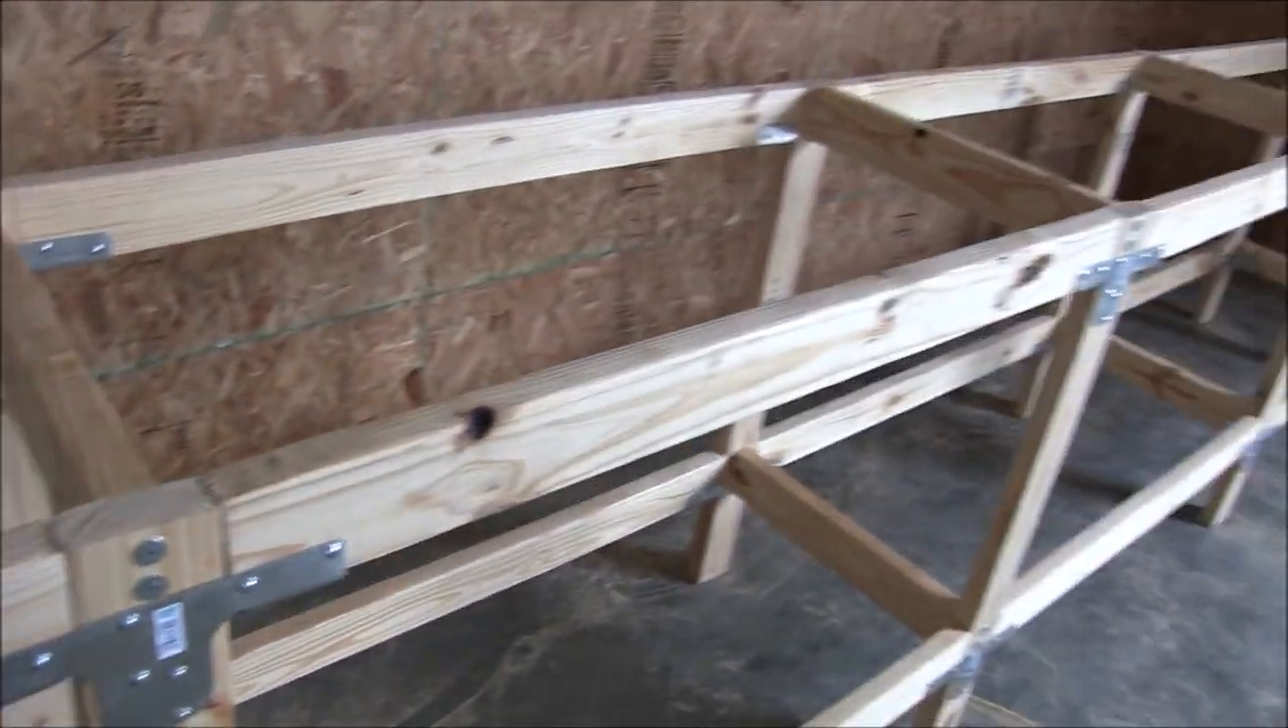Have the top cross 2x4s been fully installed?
Yes.